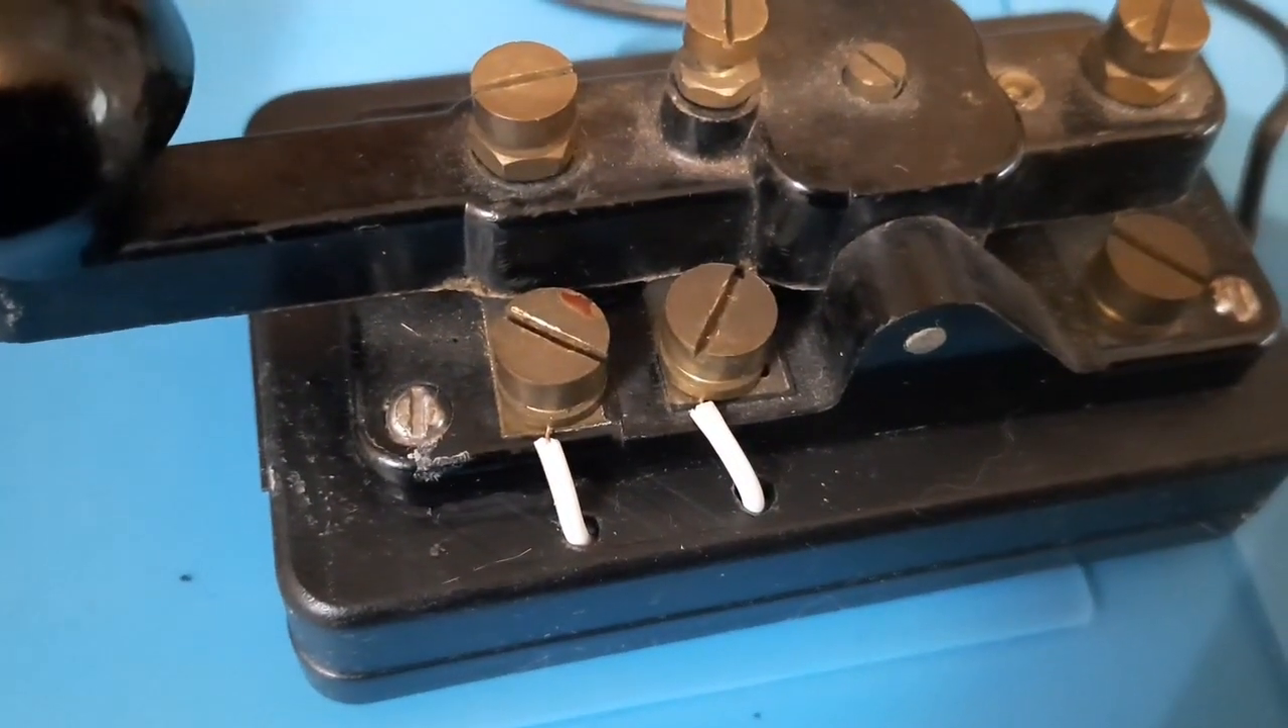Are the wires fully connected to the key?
Yes.